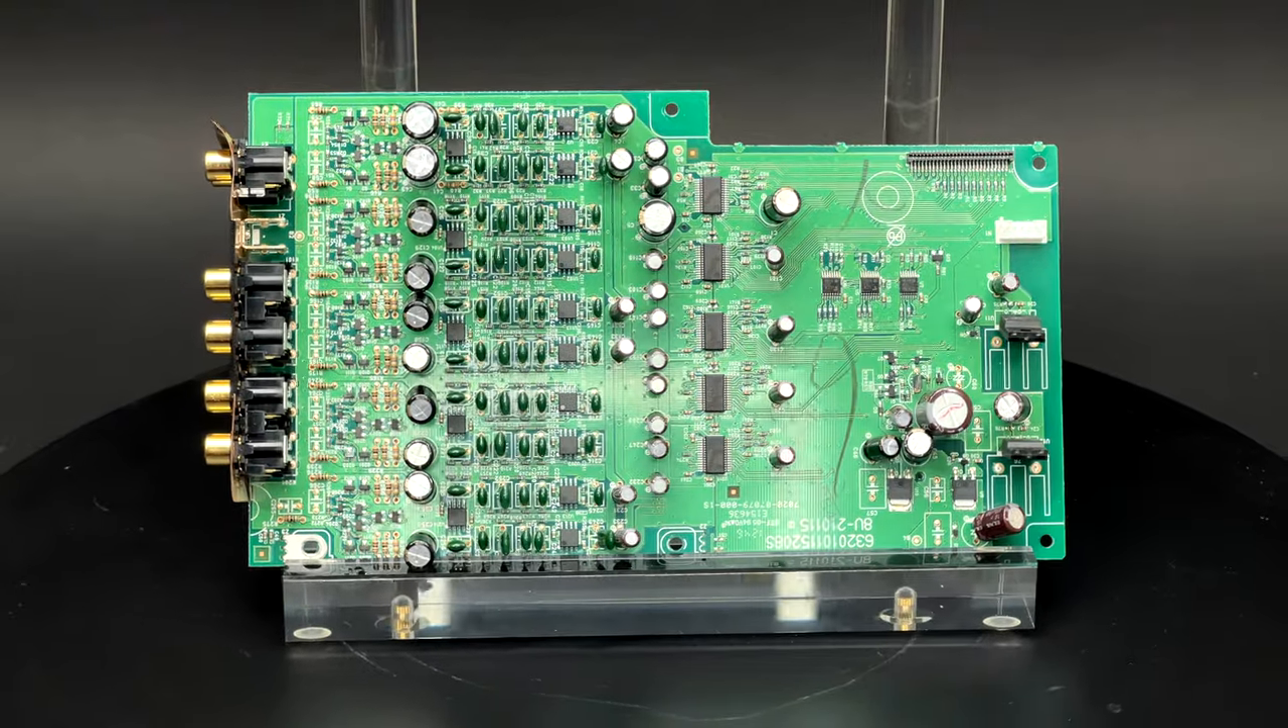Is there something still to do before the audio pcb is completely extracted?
No.